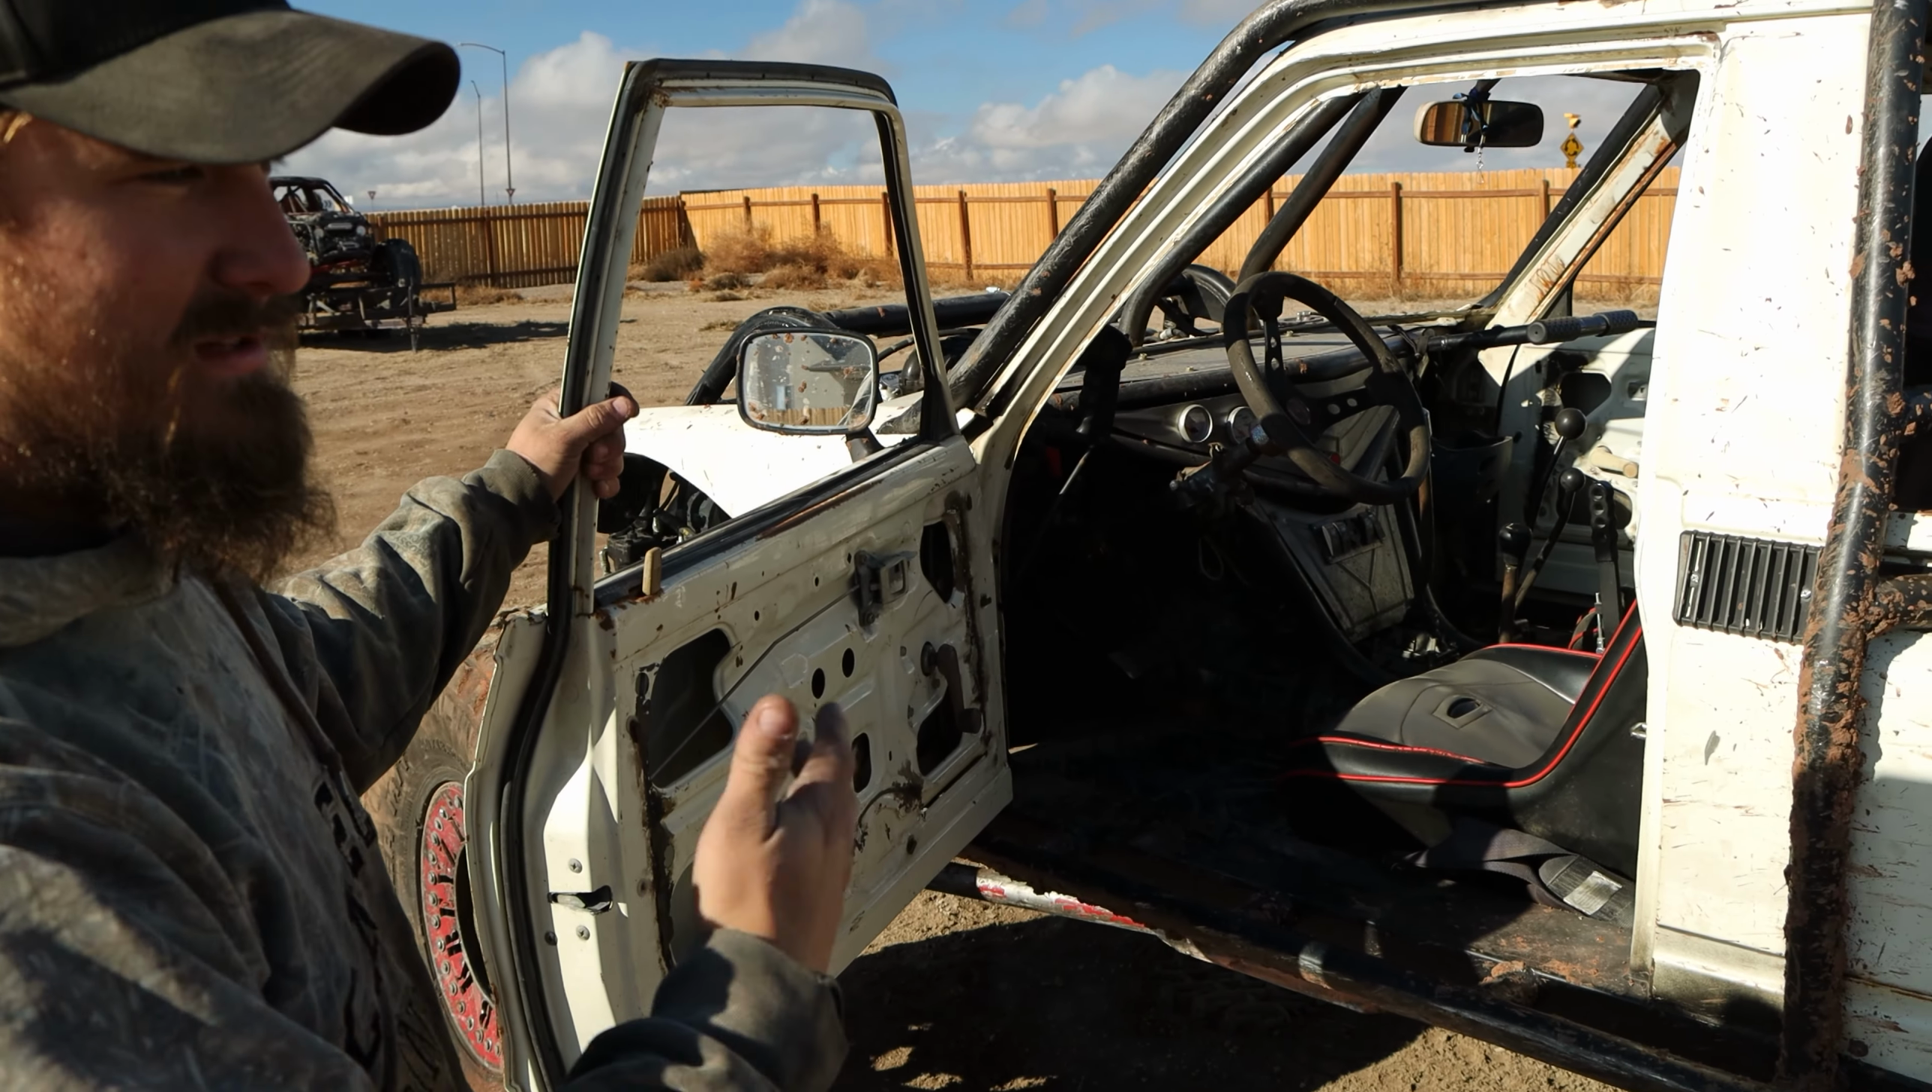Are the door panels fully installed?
No.